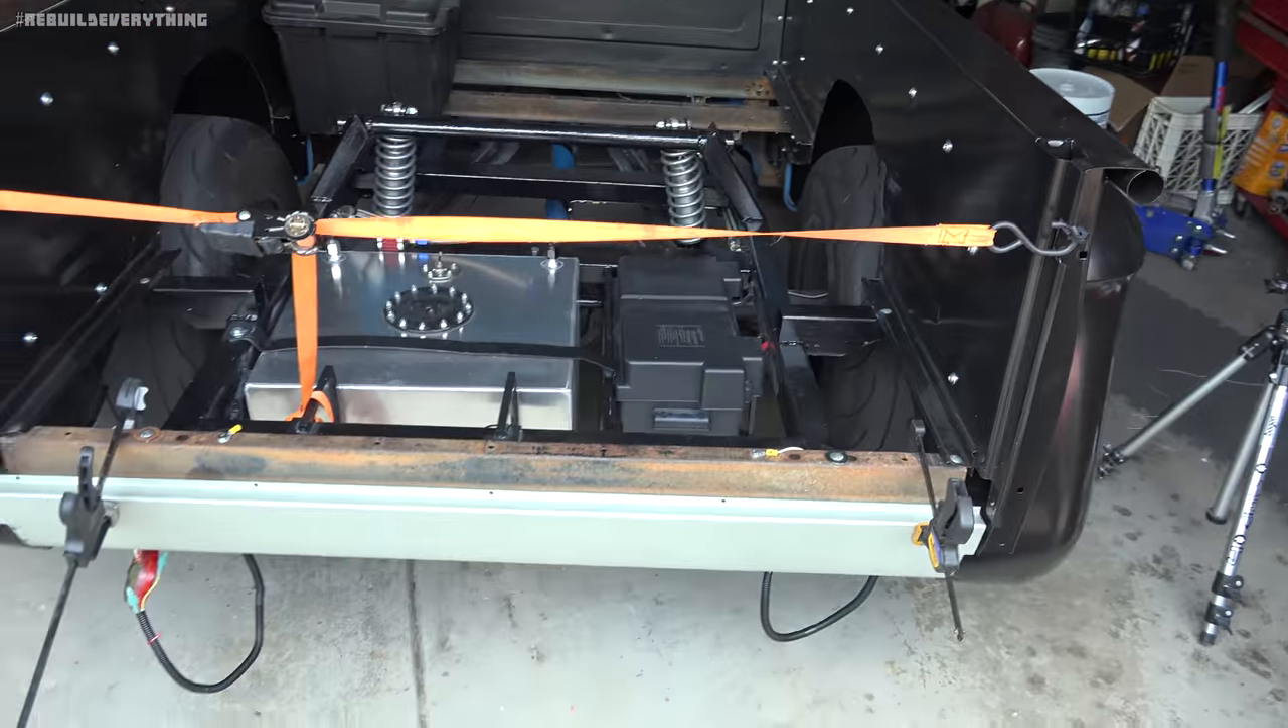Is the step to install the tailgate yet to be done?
Yes.